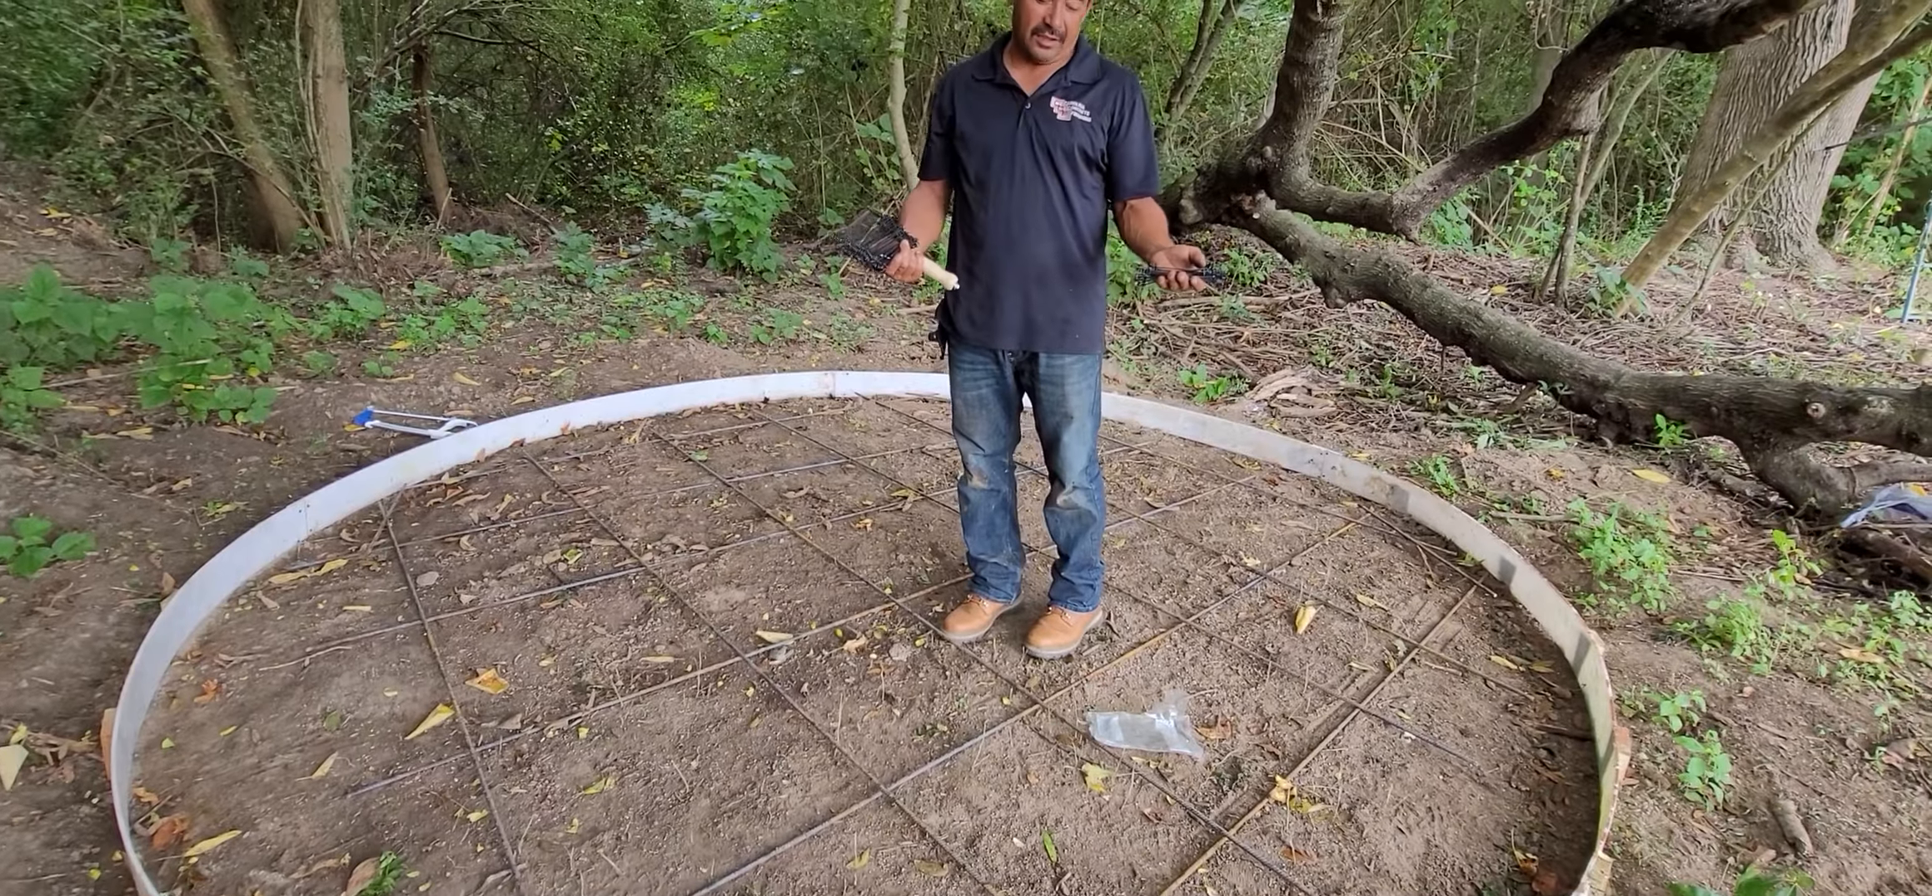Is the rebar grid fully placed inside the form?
Yes.